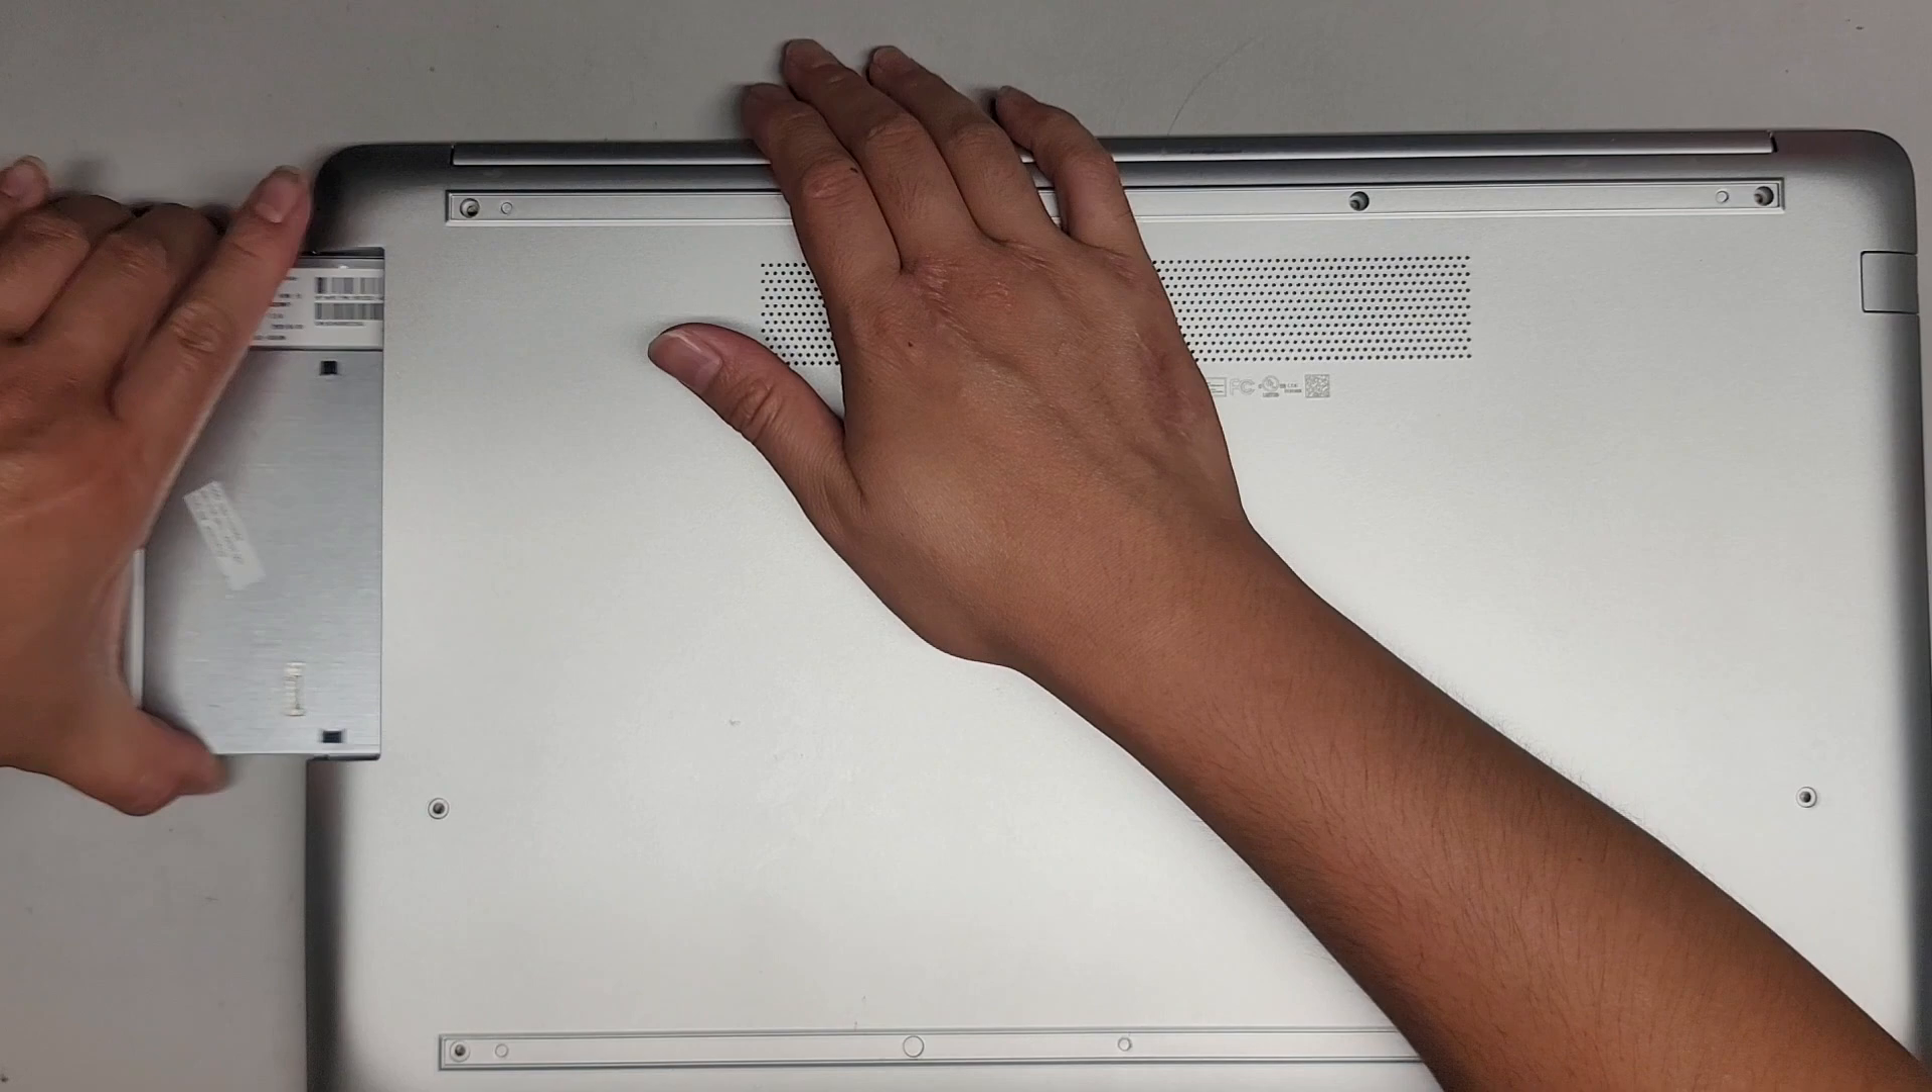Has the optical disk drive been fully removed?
No.